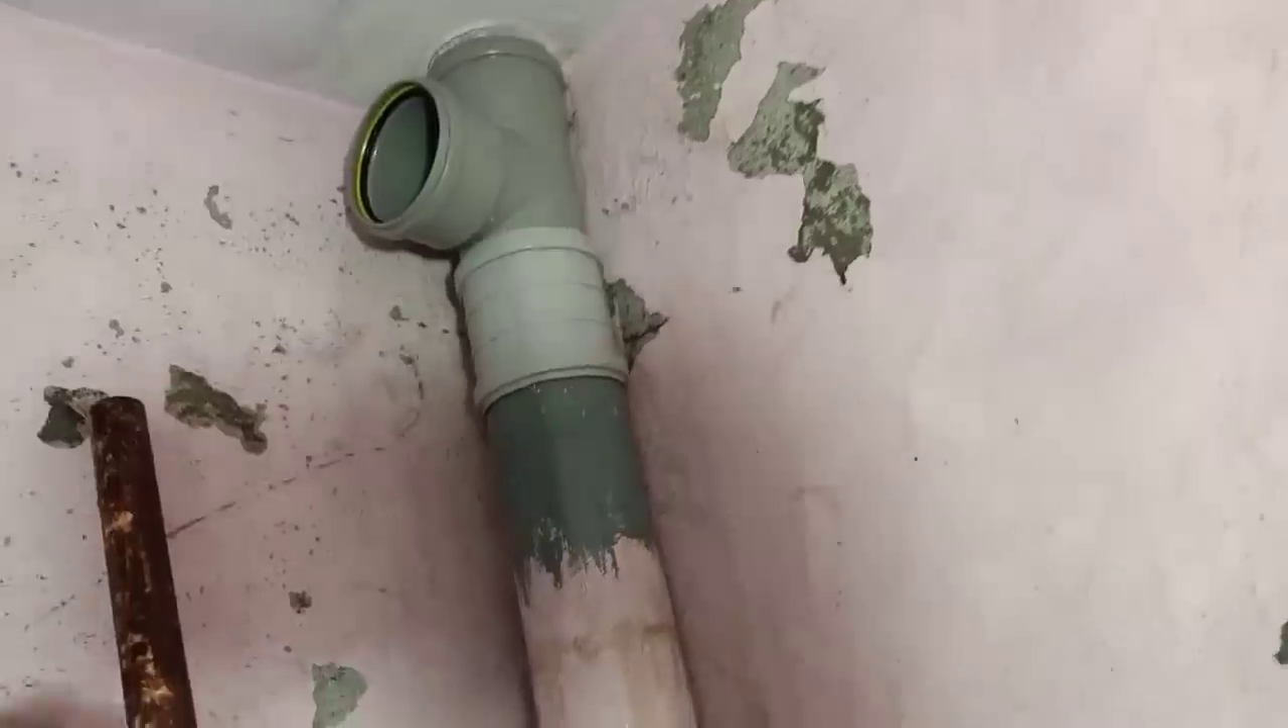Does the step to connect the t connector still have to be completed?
No.